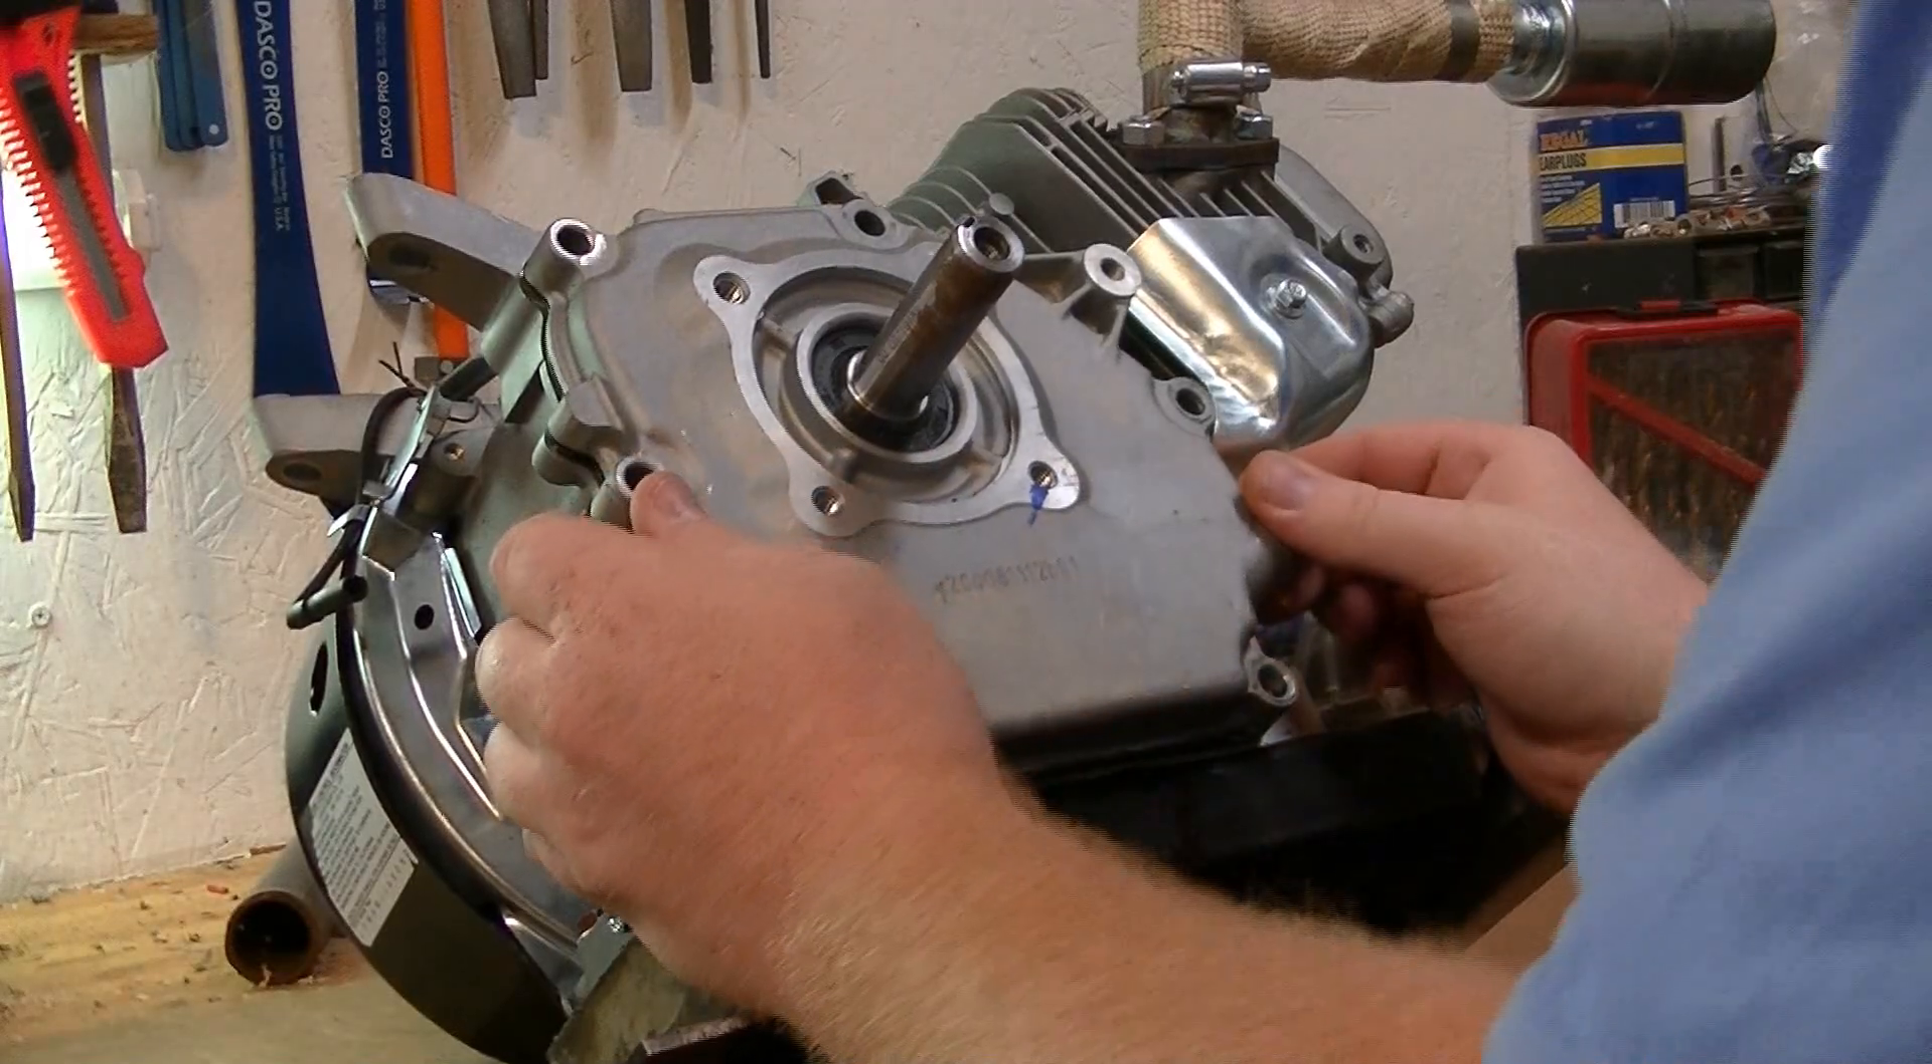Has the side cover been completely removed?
No.